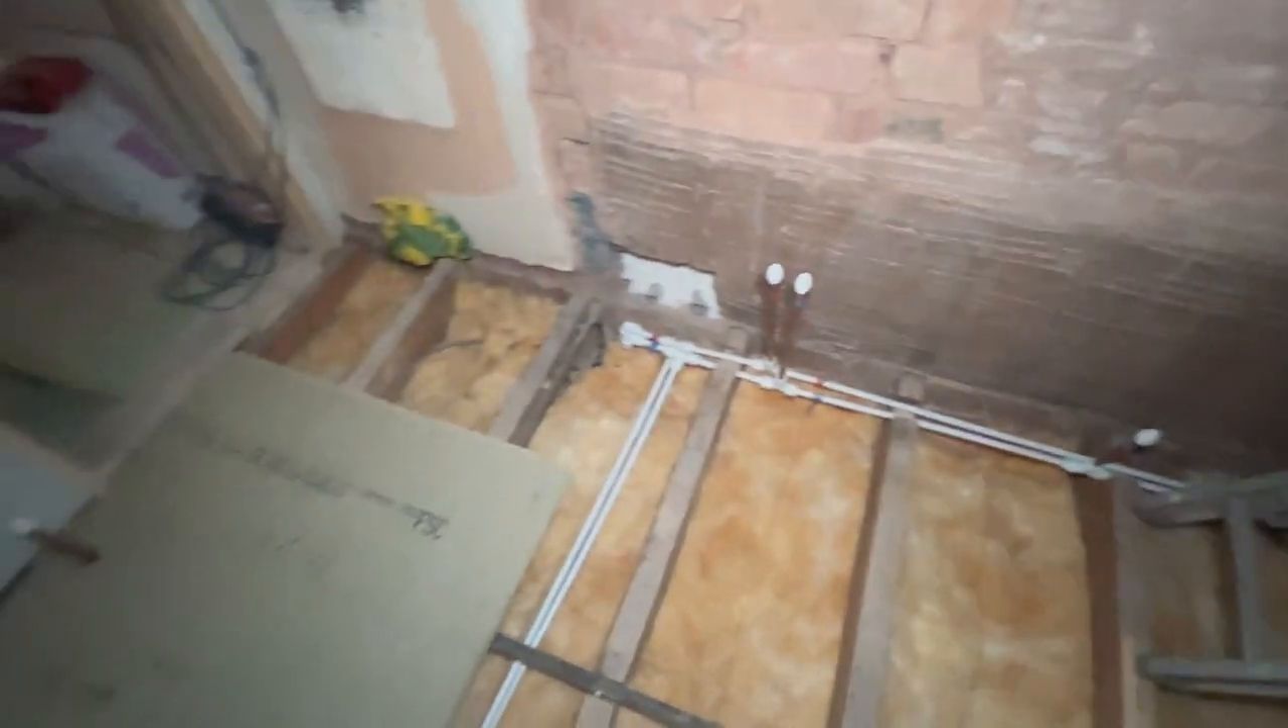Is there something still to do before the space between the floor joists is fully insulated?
No.